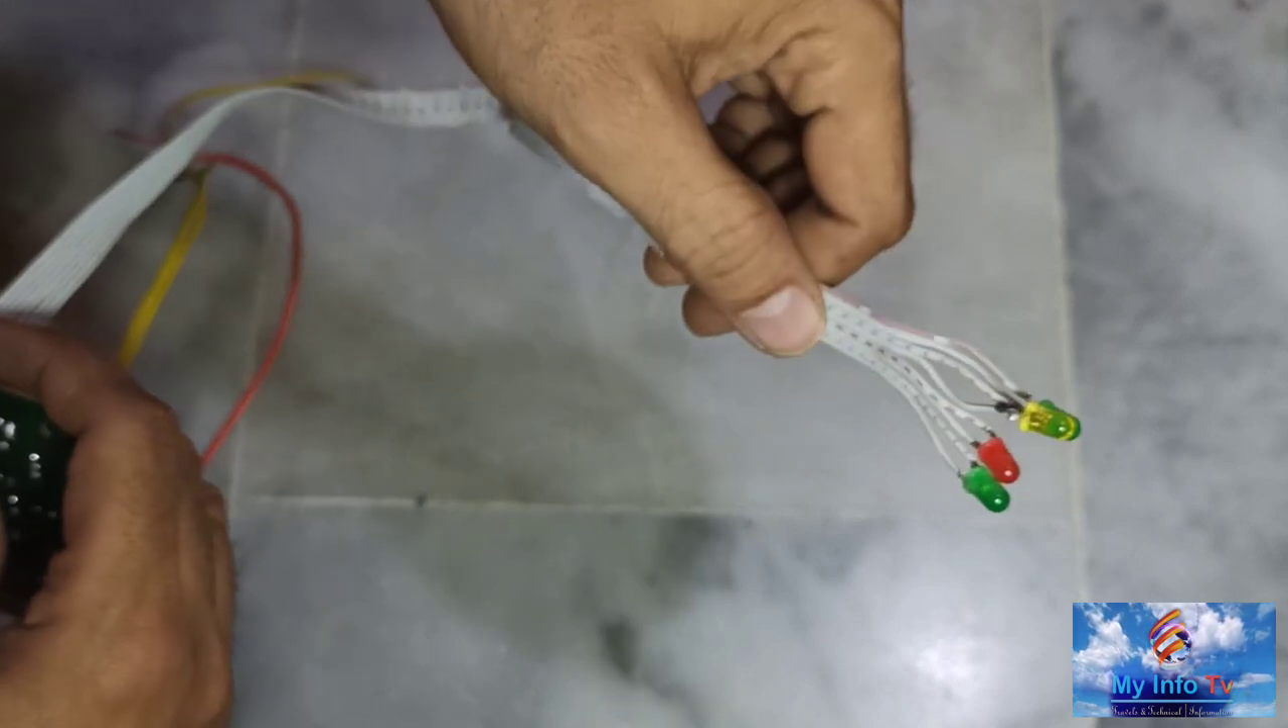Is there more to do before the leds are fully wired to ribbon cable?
No.